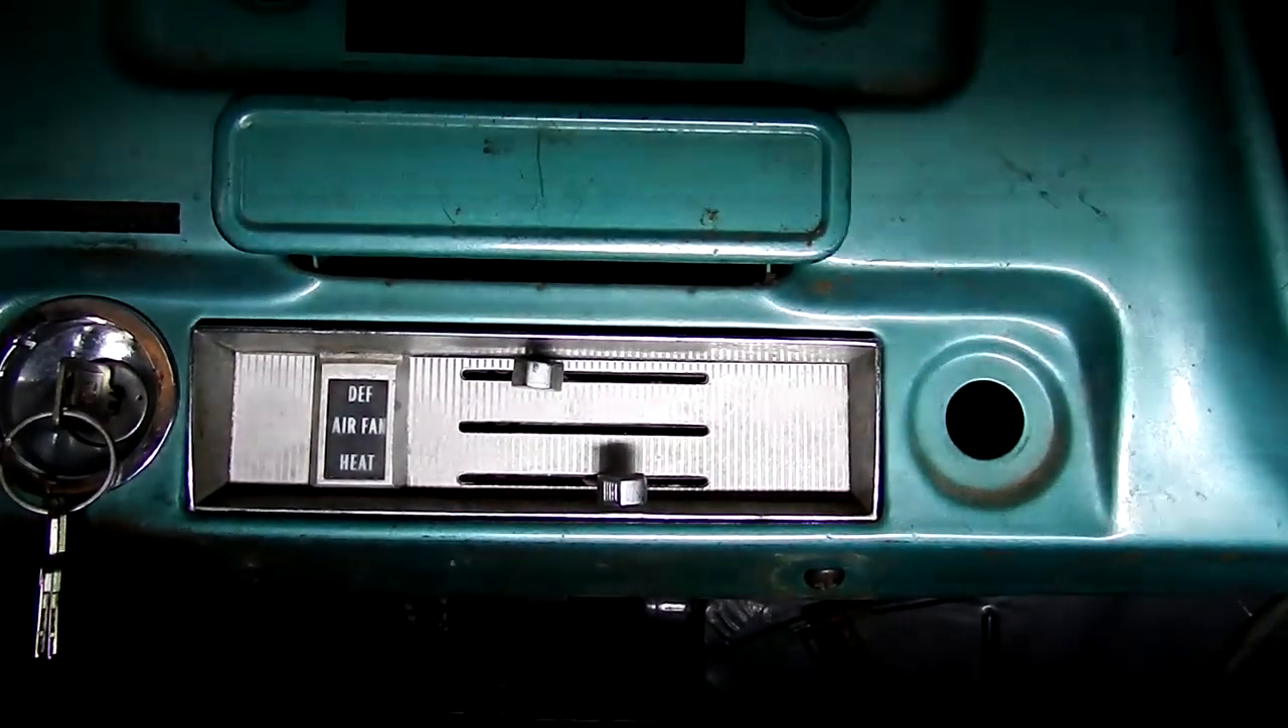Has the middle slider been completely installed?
No.